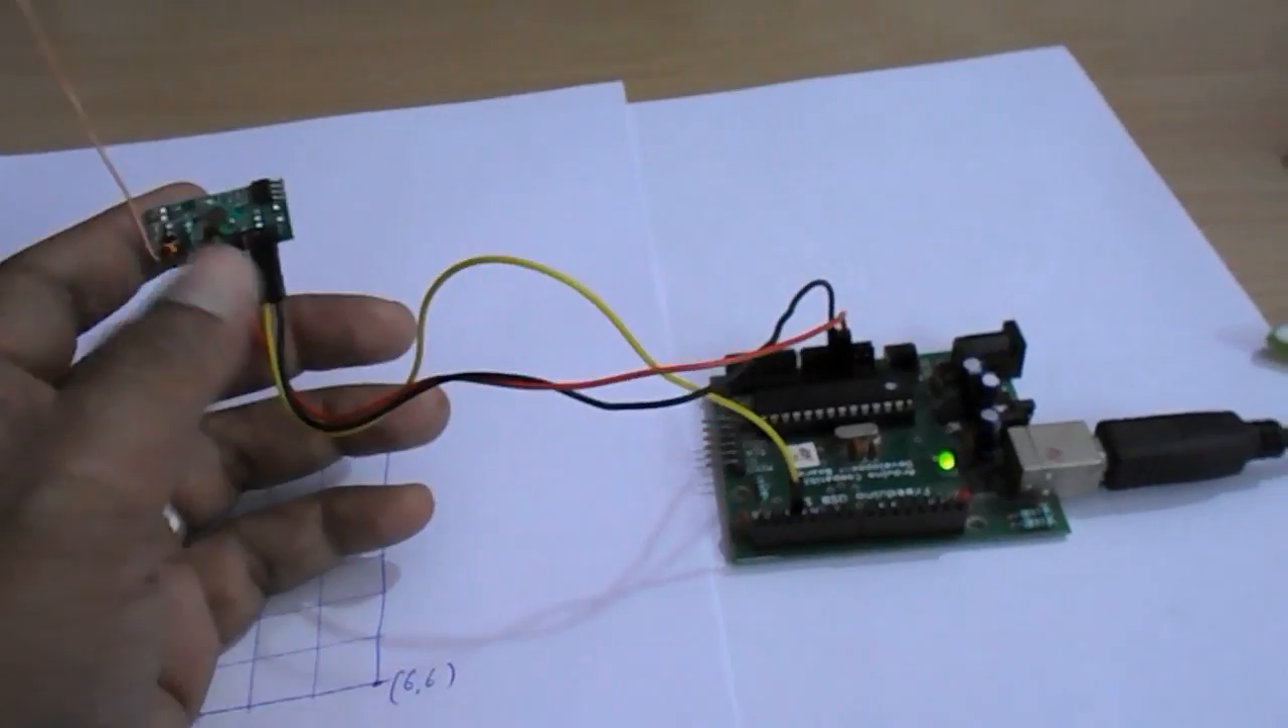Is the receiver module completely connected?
Yes.